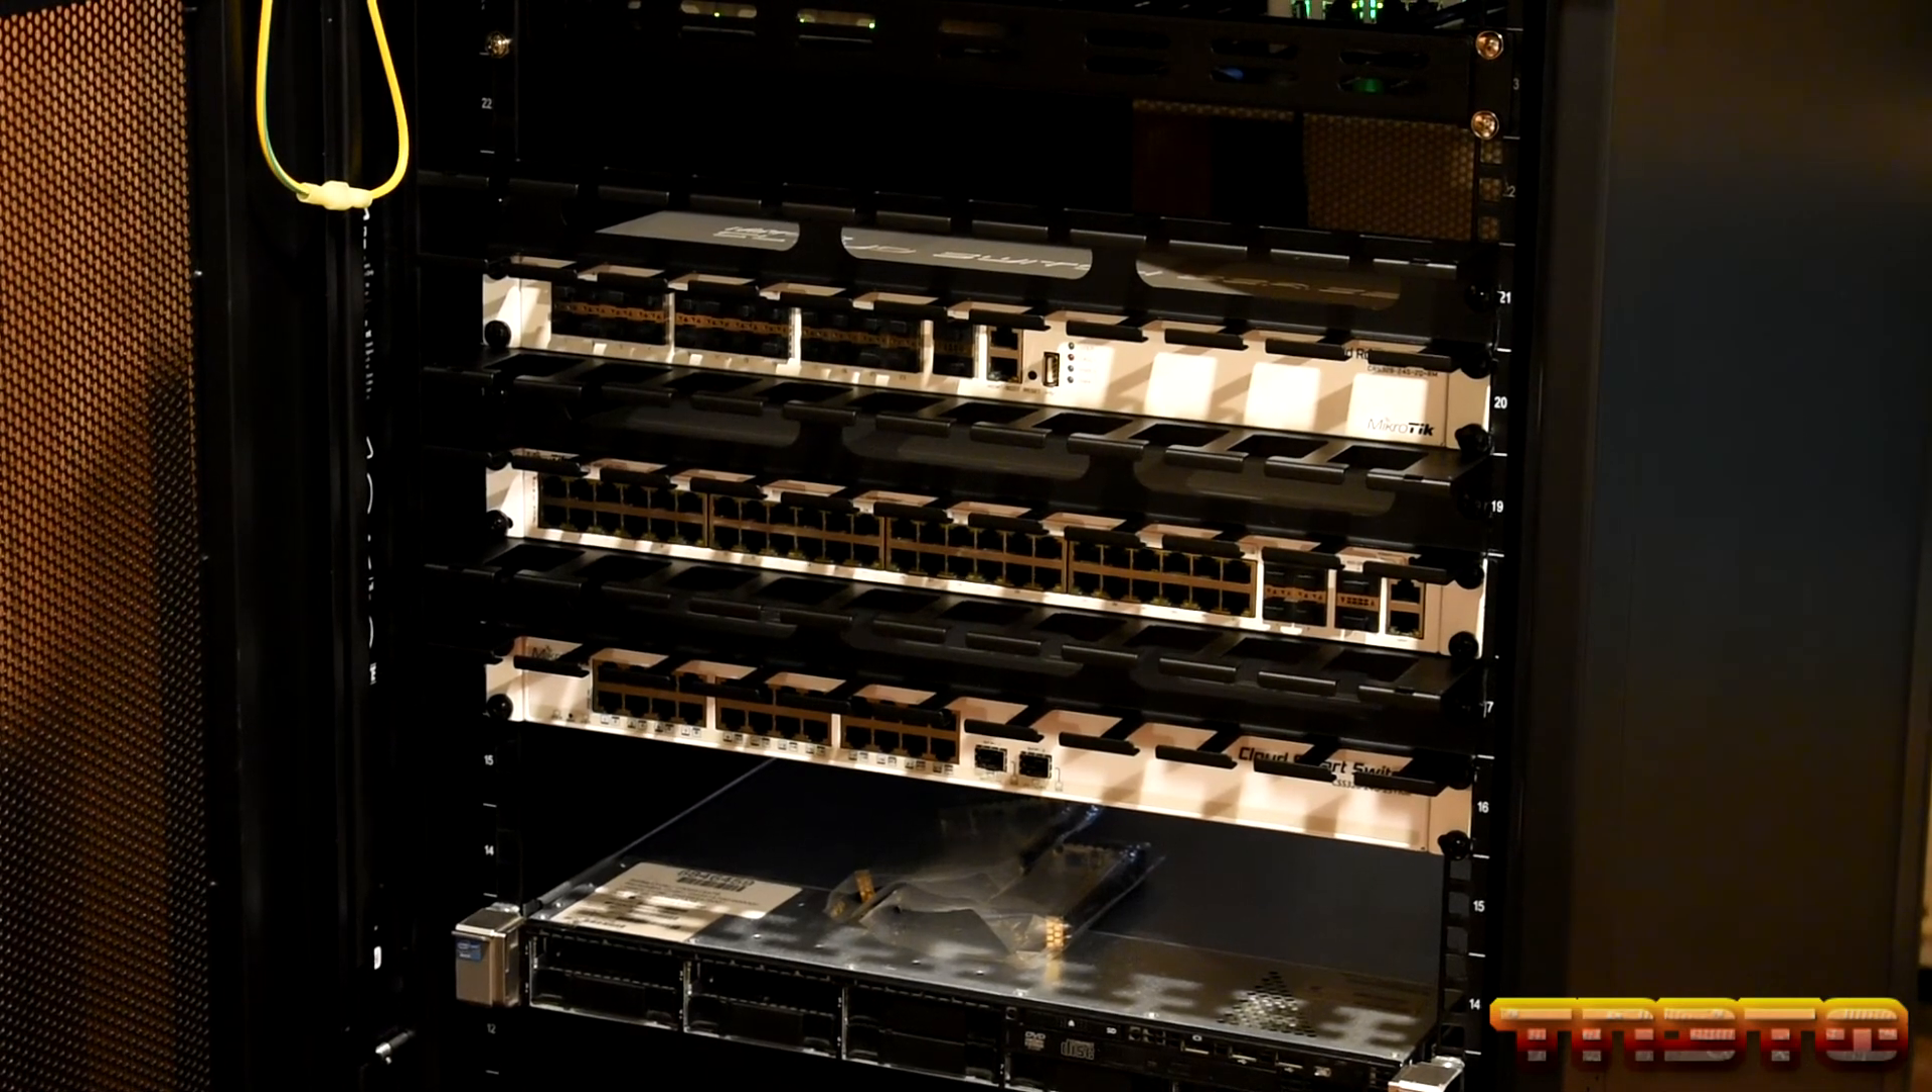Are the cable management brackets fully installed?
Yes.